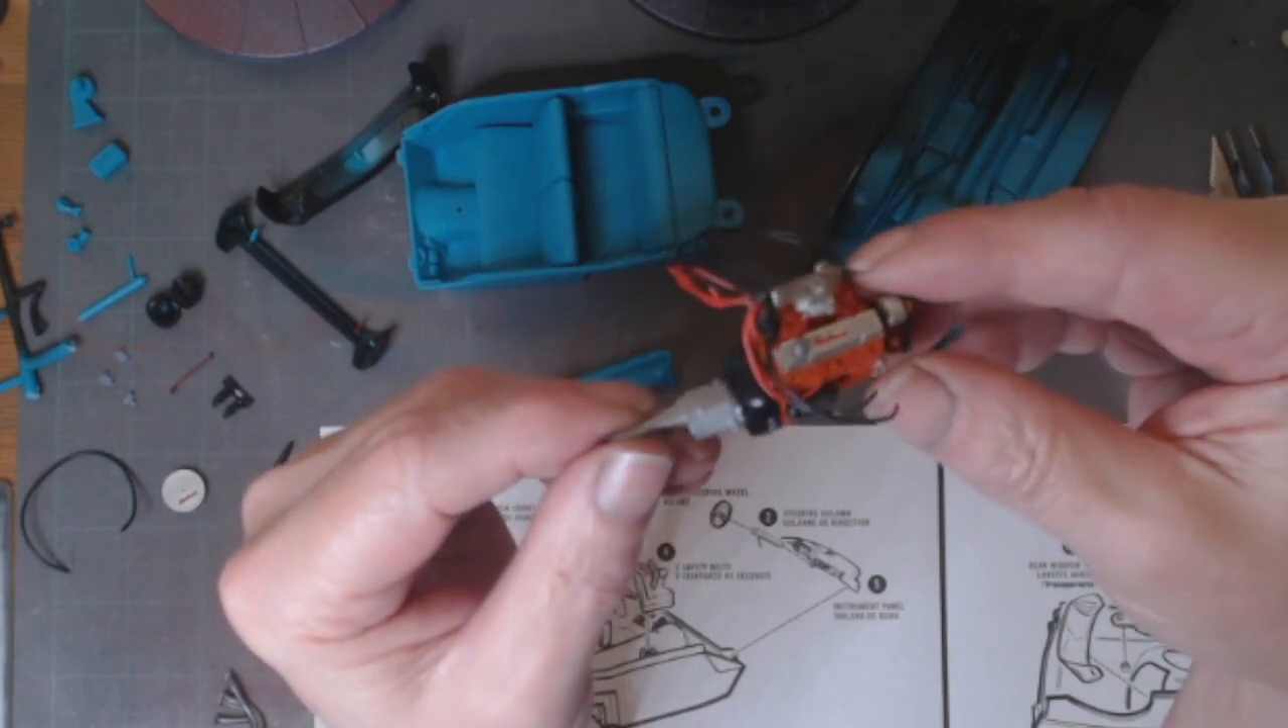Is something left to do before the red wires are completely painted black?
Yes.